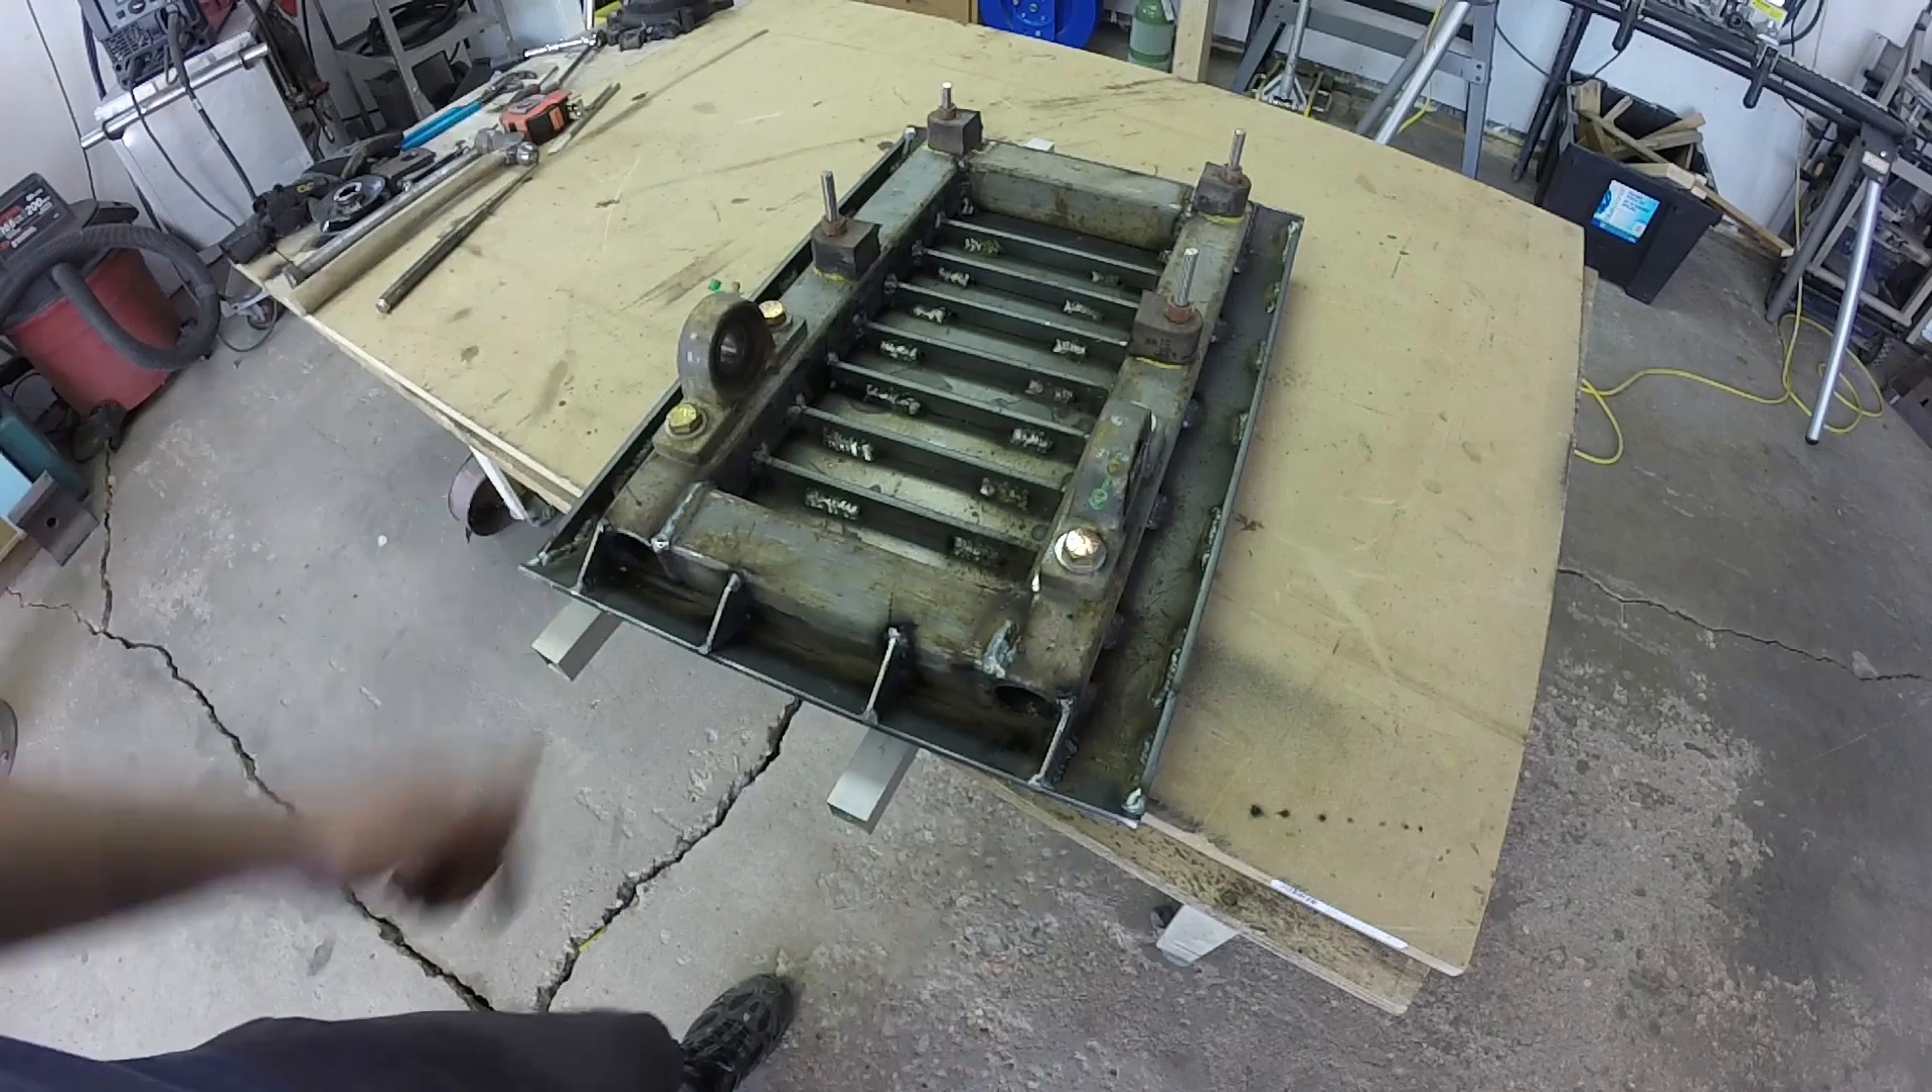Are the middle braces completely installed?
Yes.